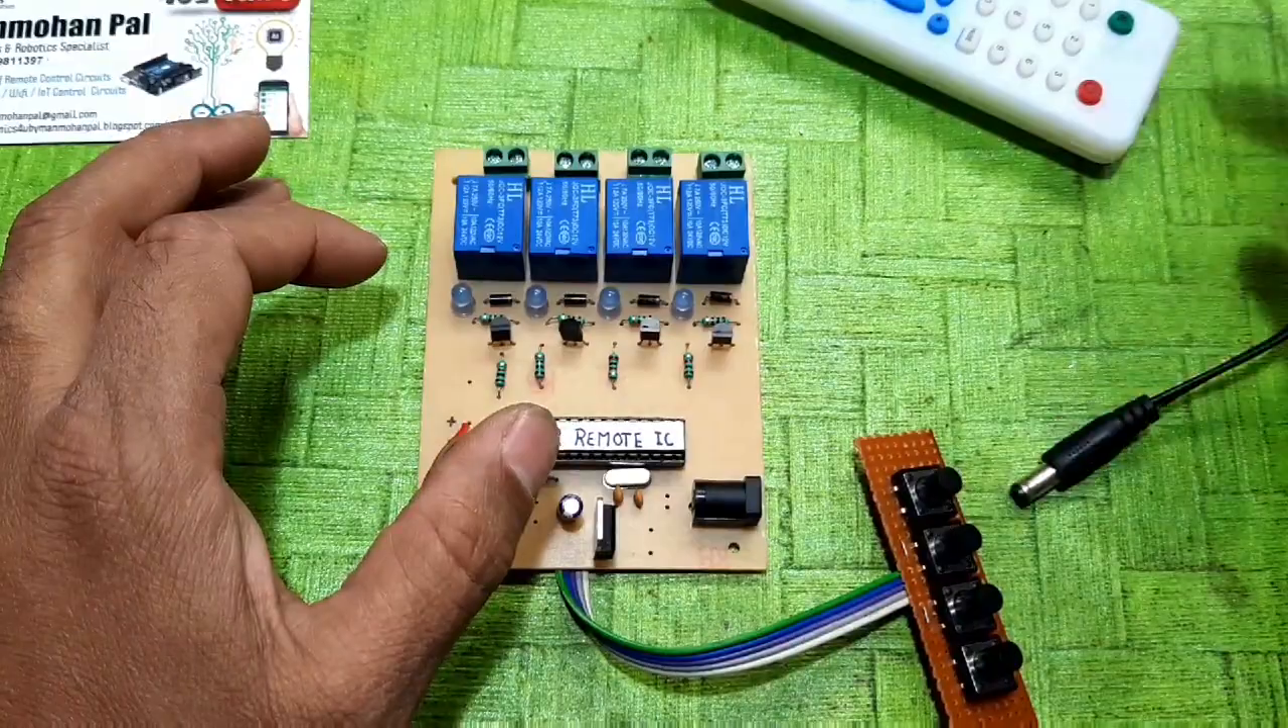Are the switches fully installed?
Yes.